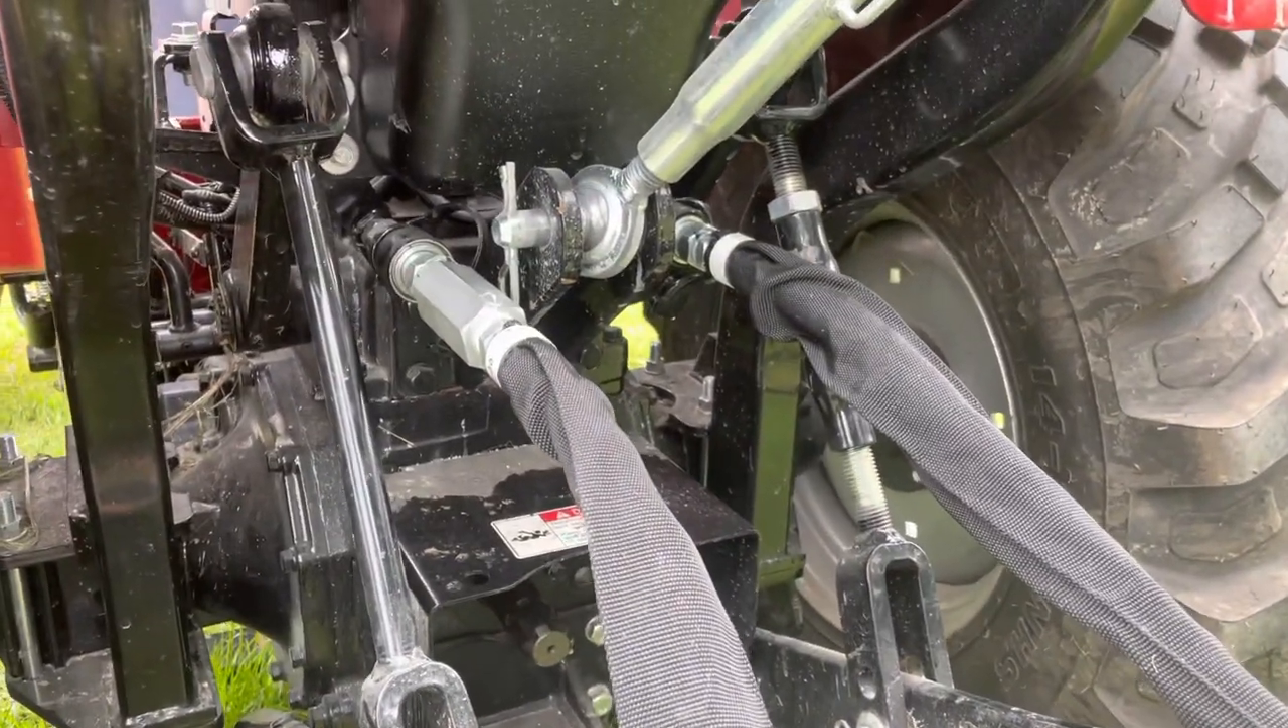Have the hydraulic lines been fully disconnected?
No.